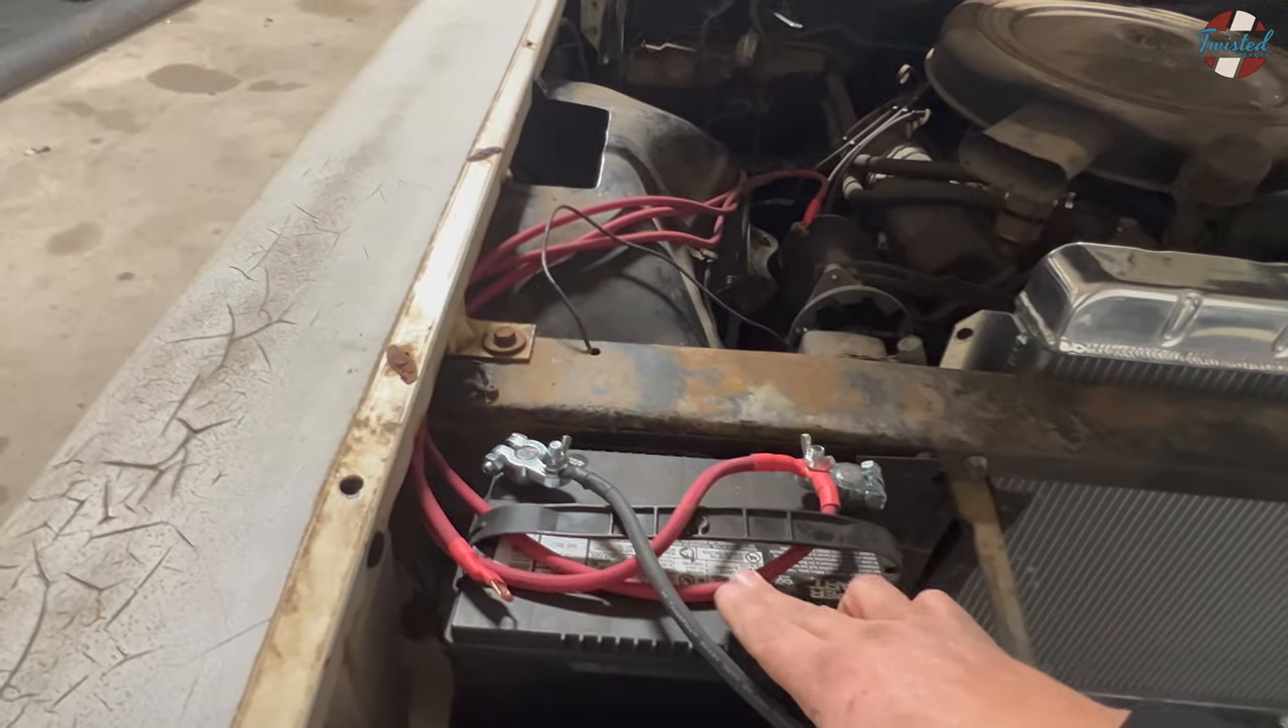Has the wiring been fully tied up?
No.